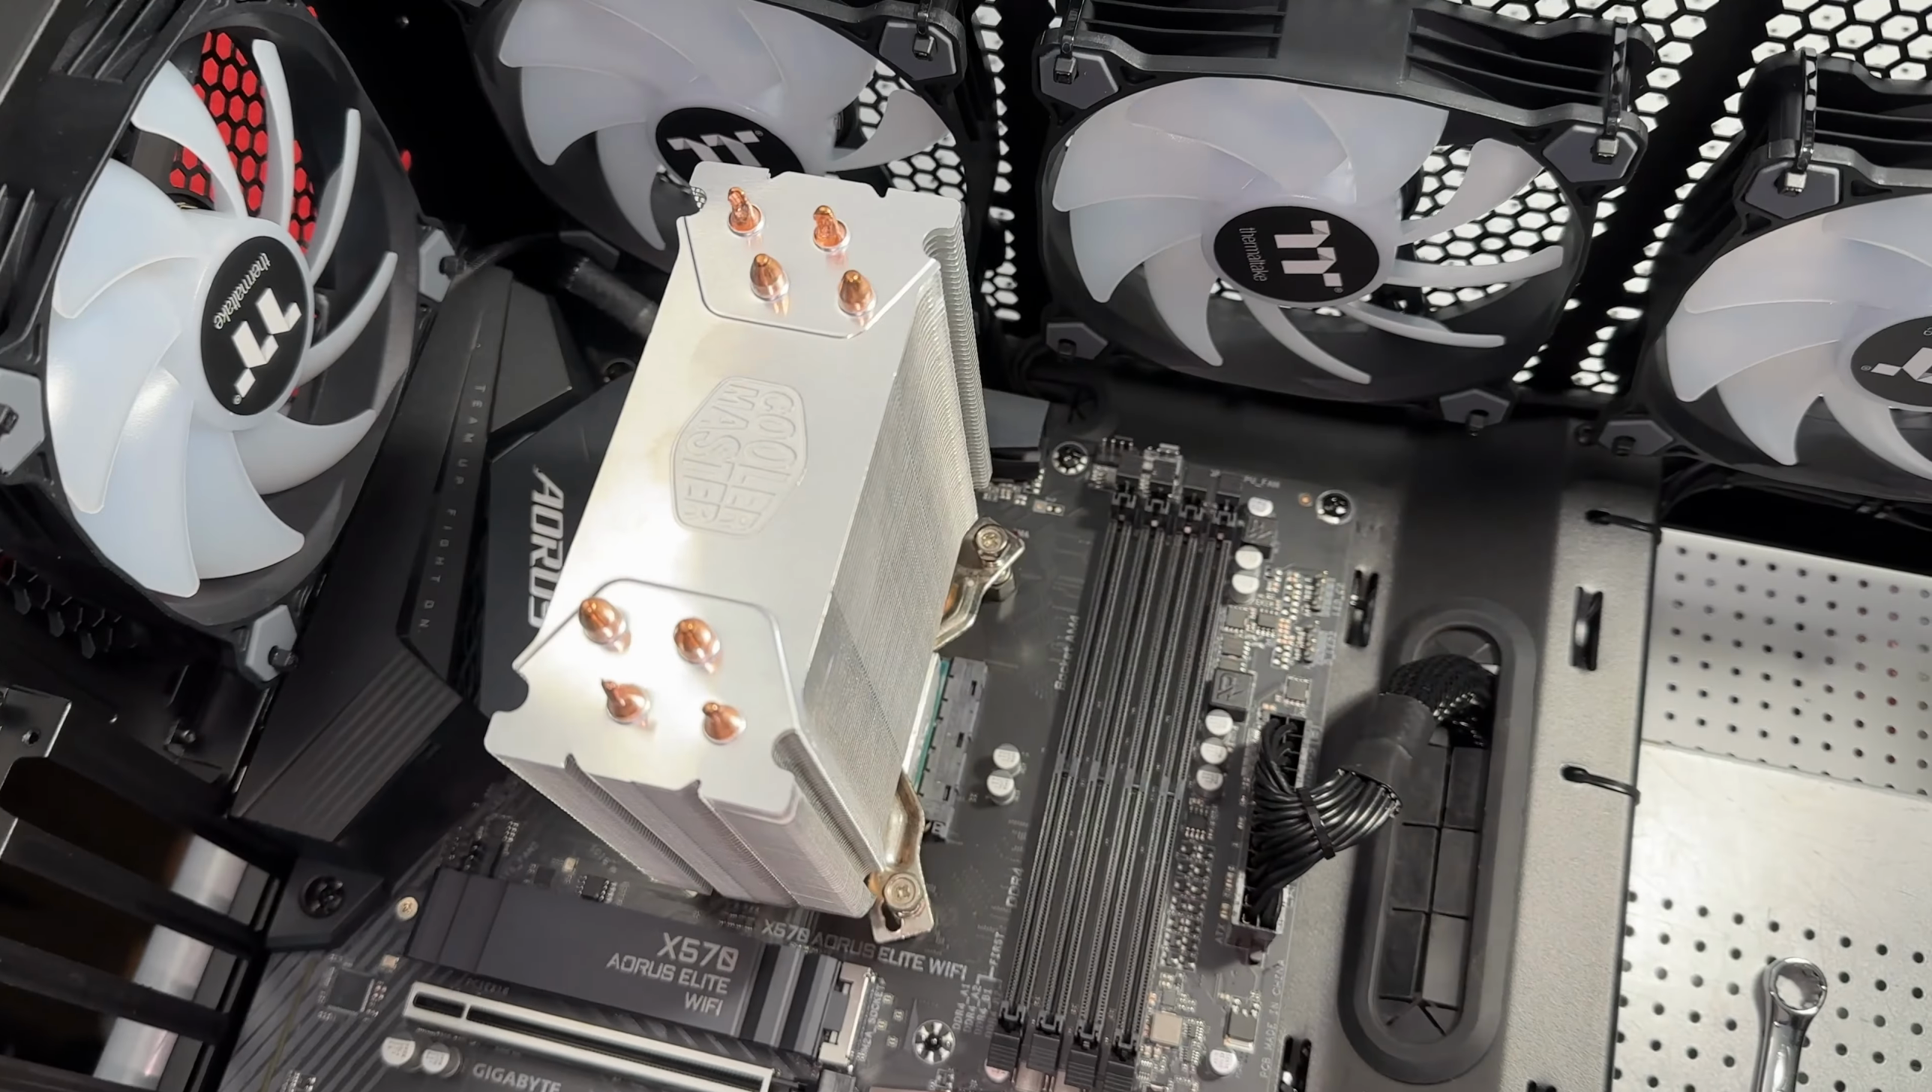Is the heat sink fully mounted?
Yes.